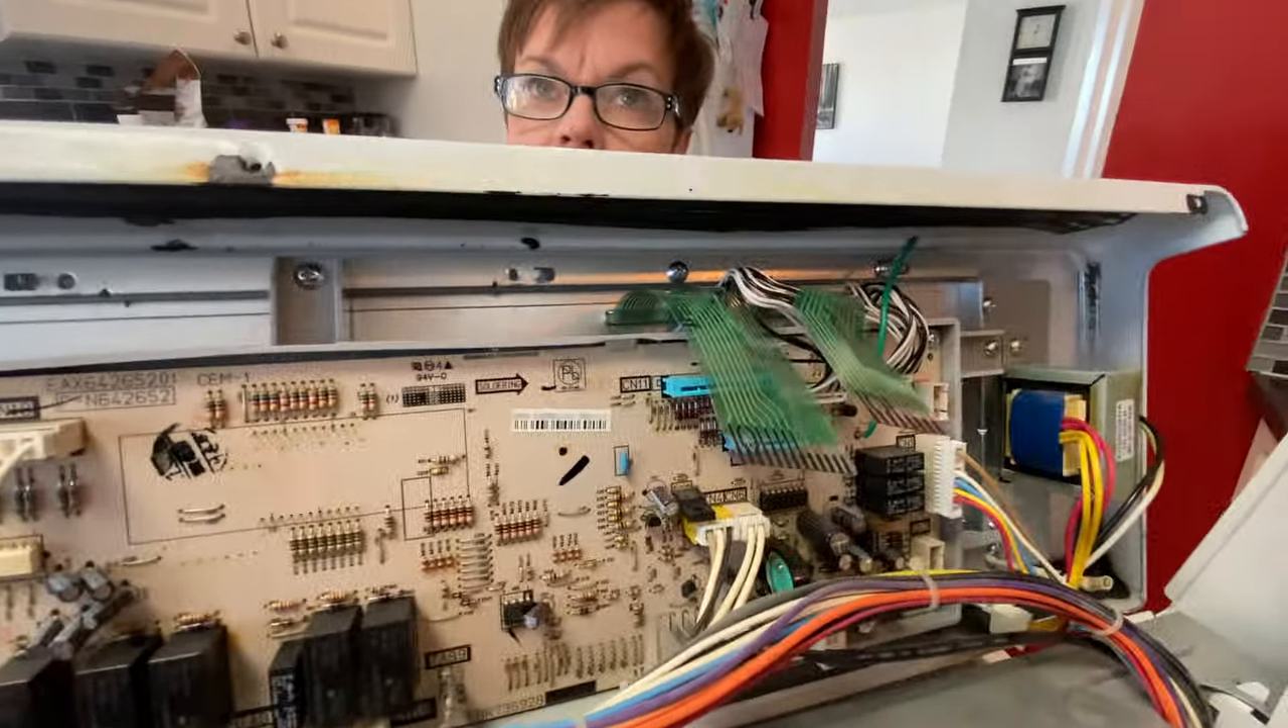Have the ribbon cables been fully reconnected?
No.